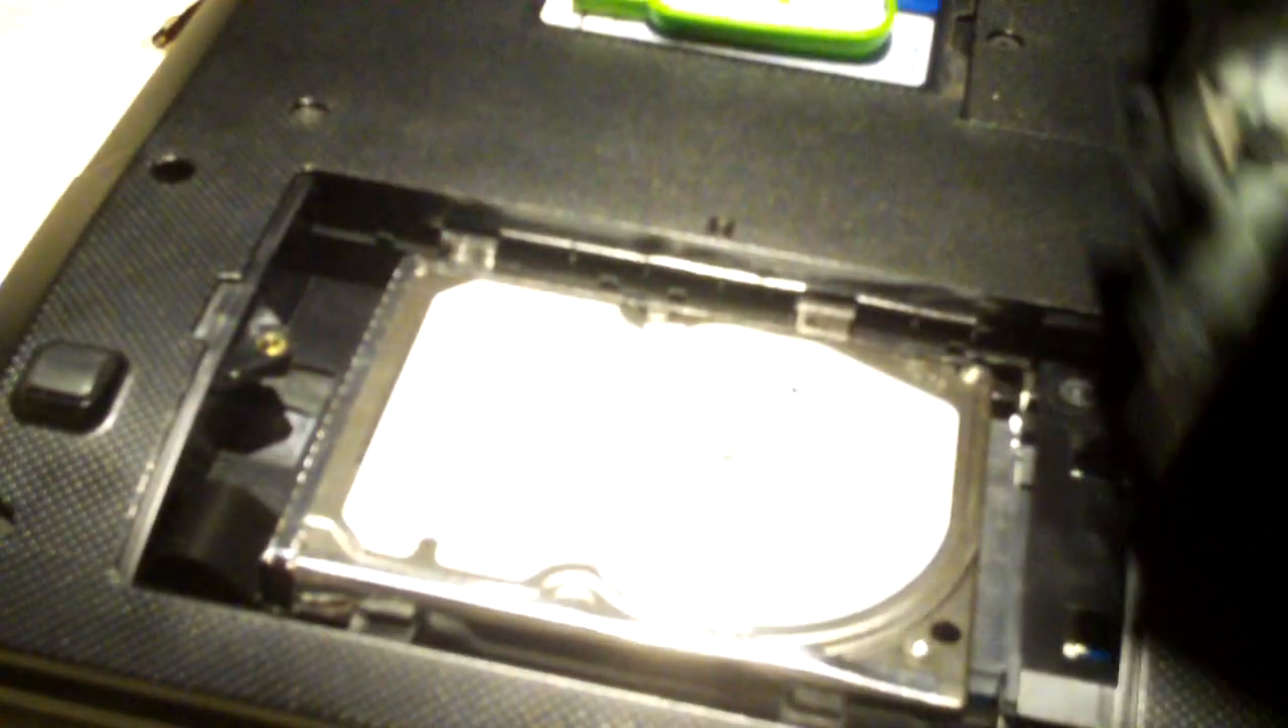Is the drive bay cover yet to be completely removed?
No.